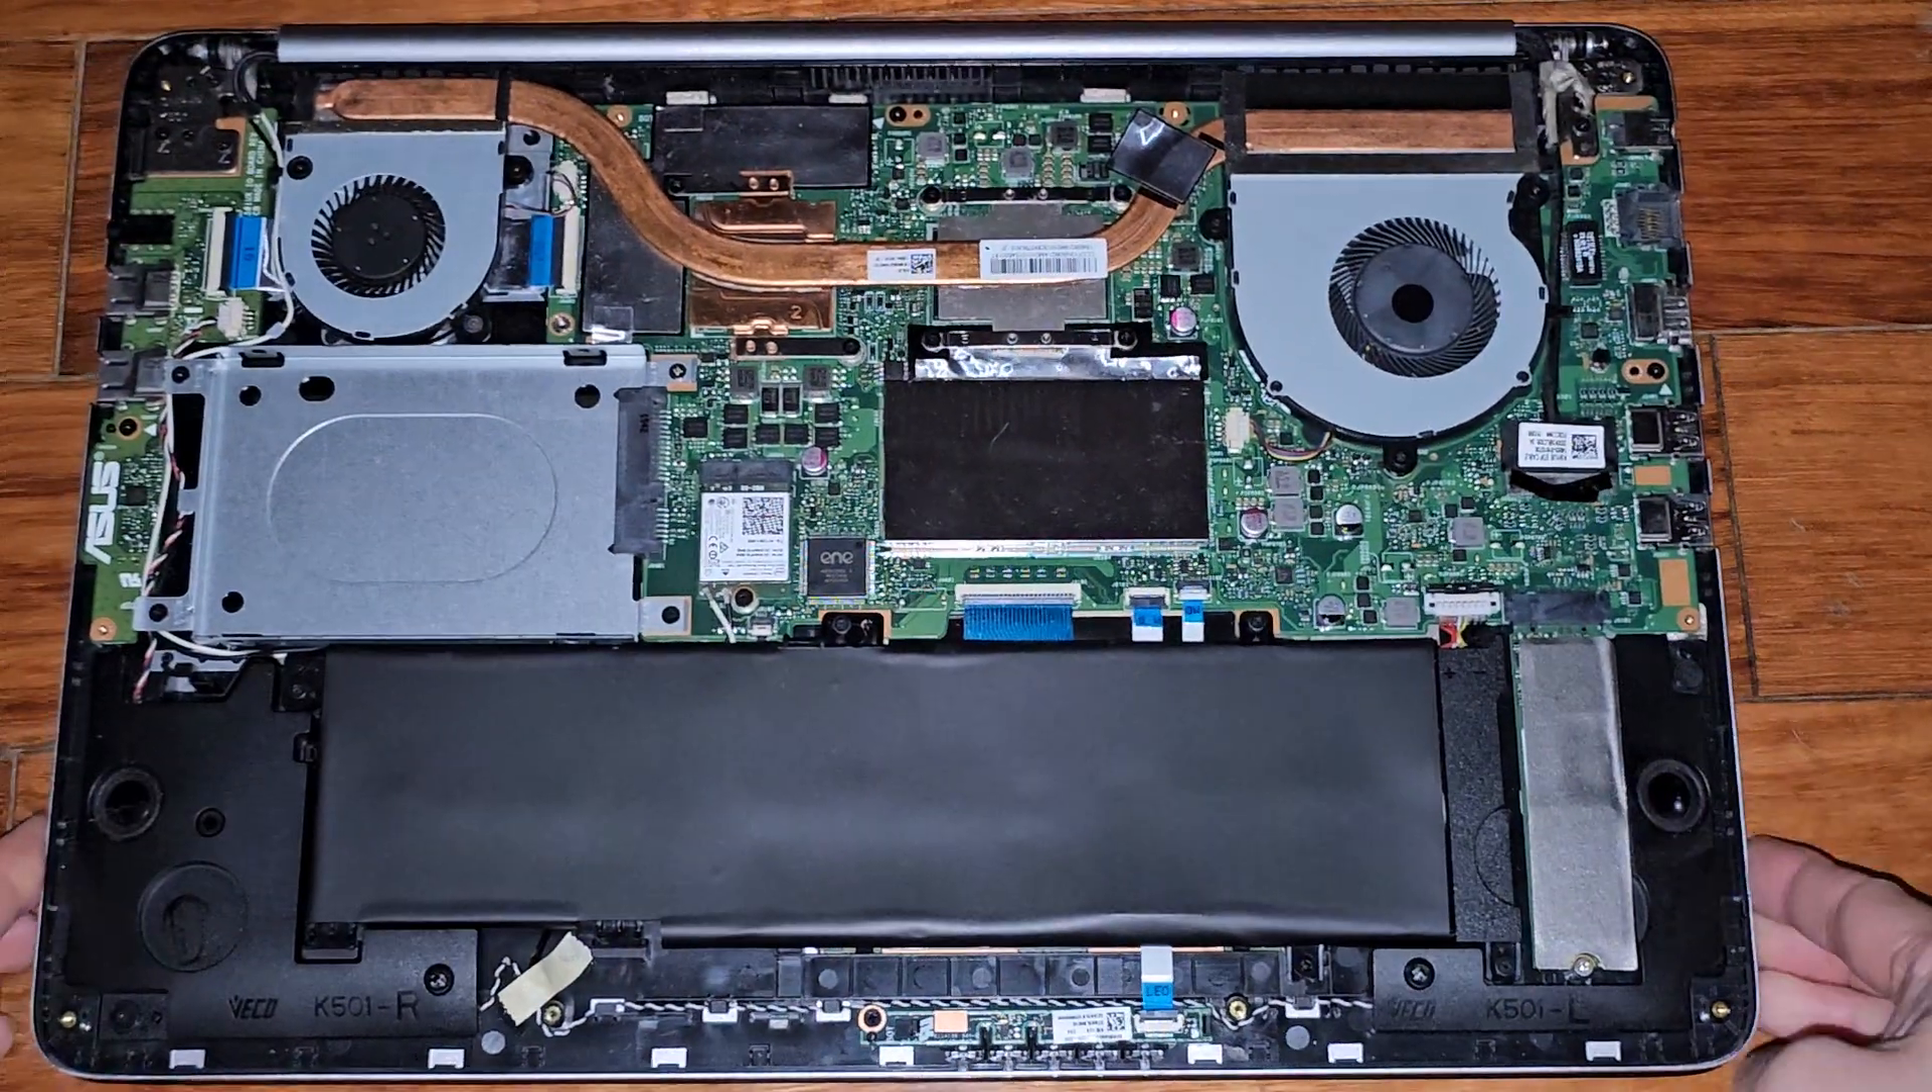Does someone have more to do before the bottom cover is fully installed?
Yes.